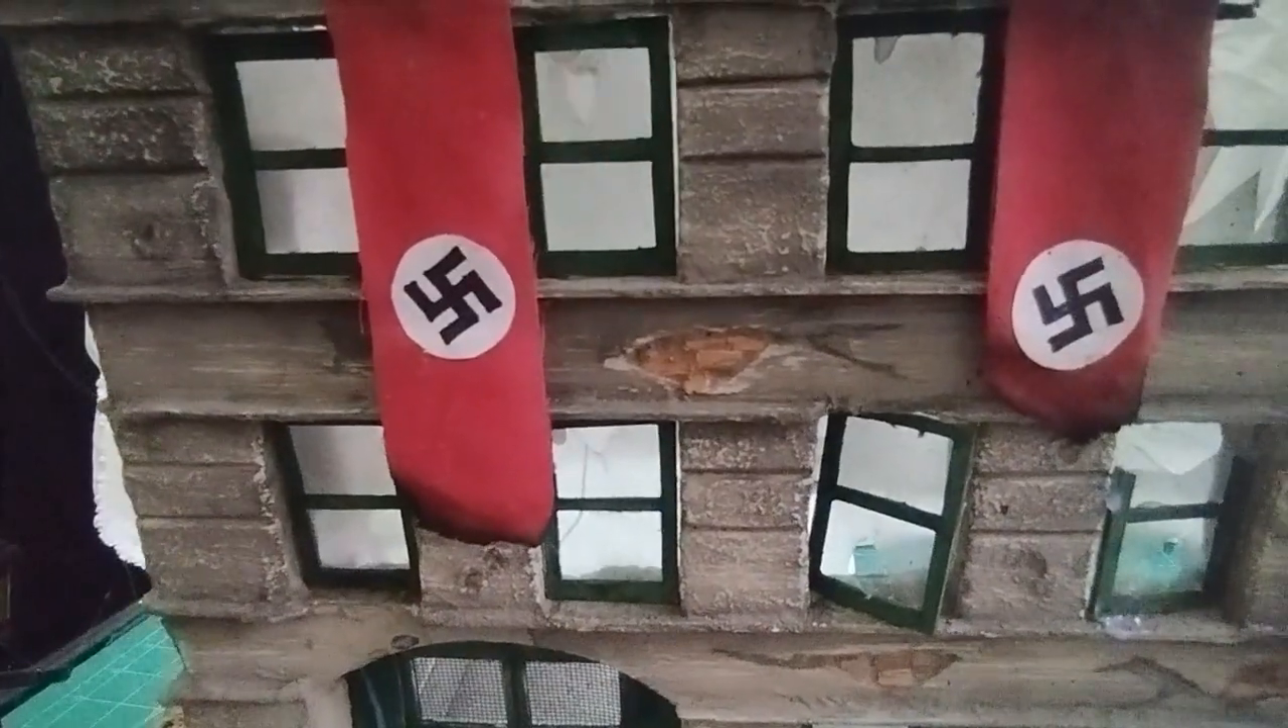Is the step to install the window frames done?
Yes.